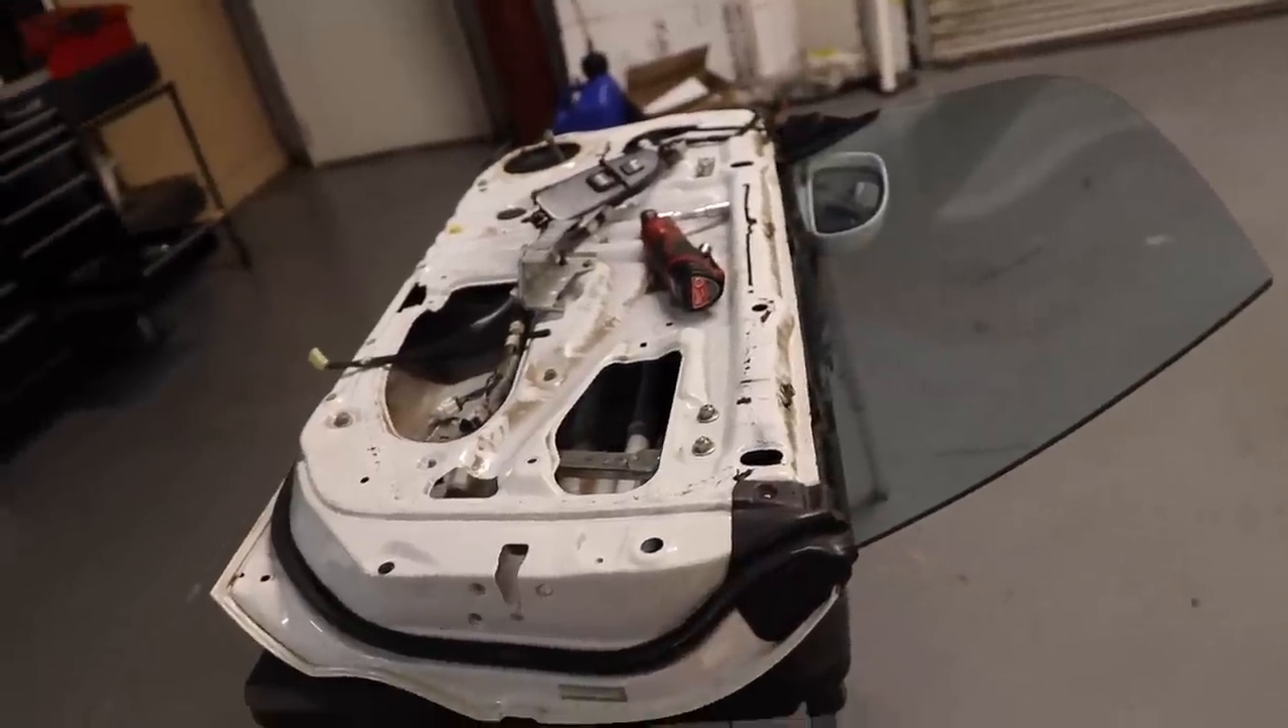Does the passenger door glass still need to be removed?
Yes.